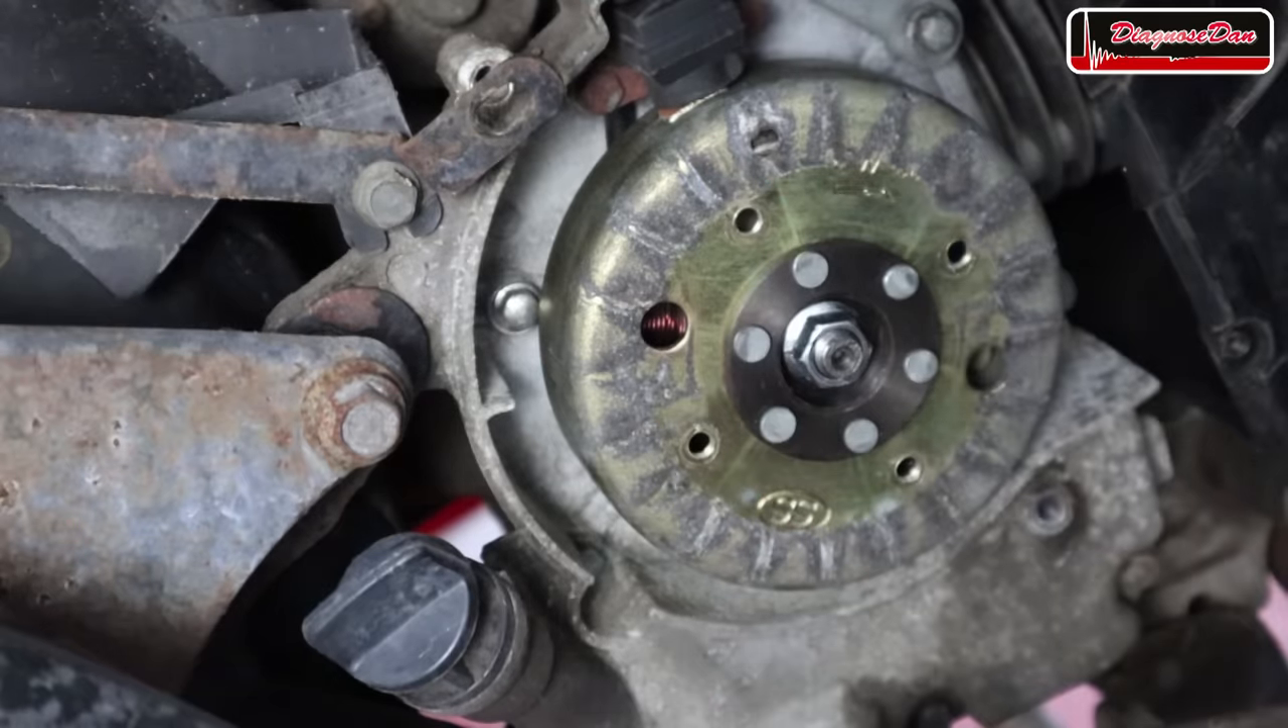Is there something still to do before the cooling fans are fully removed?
No.